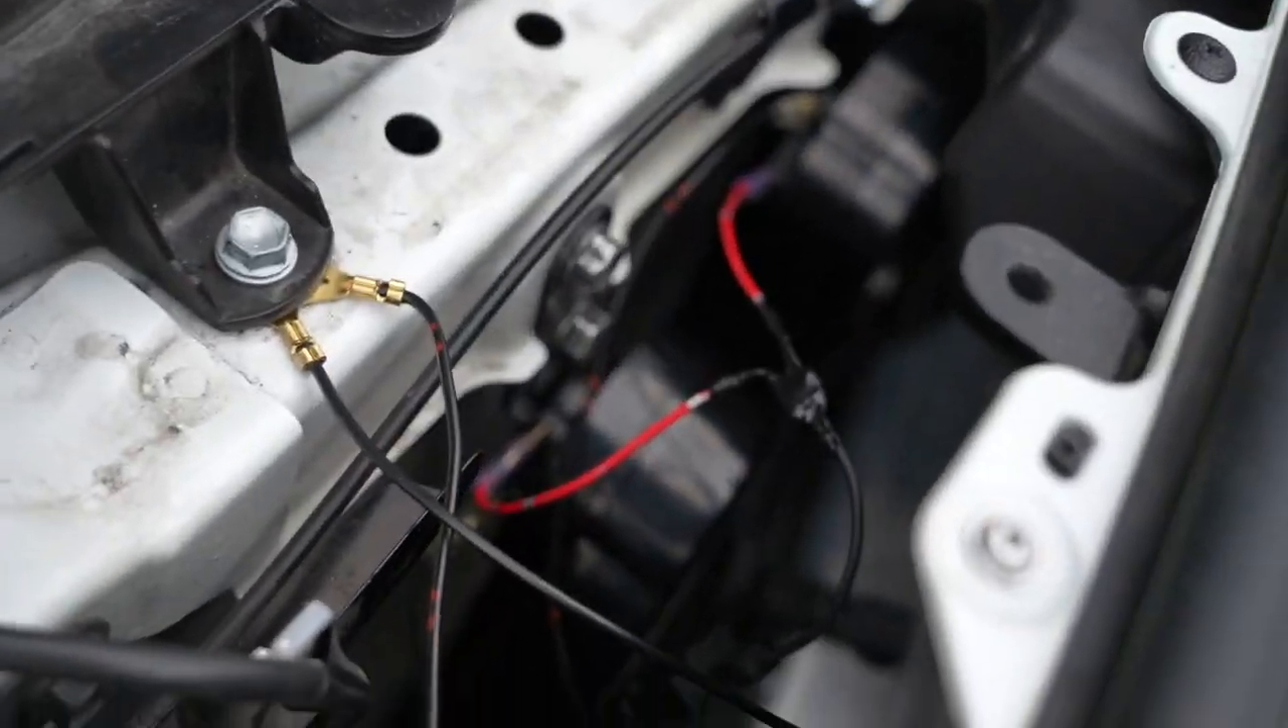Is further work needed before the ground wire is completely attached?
No.